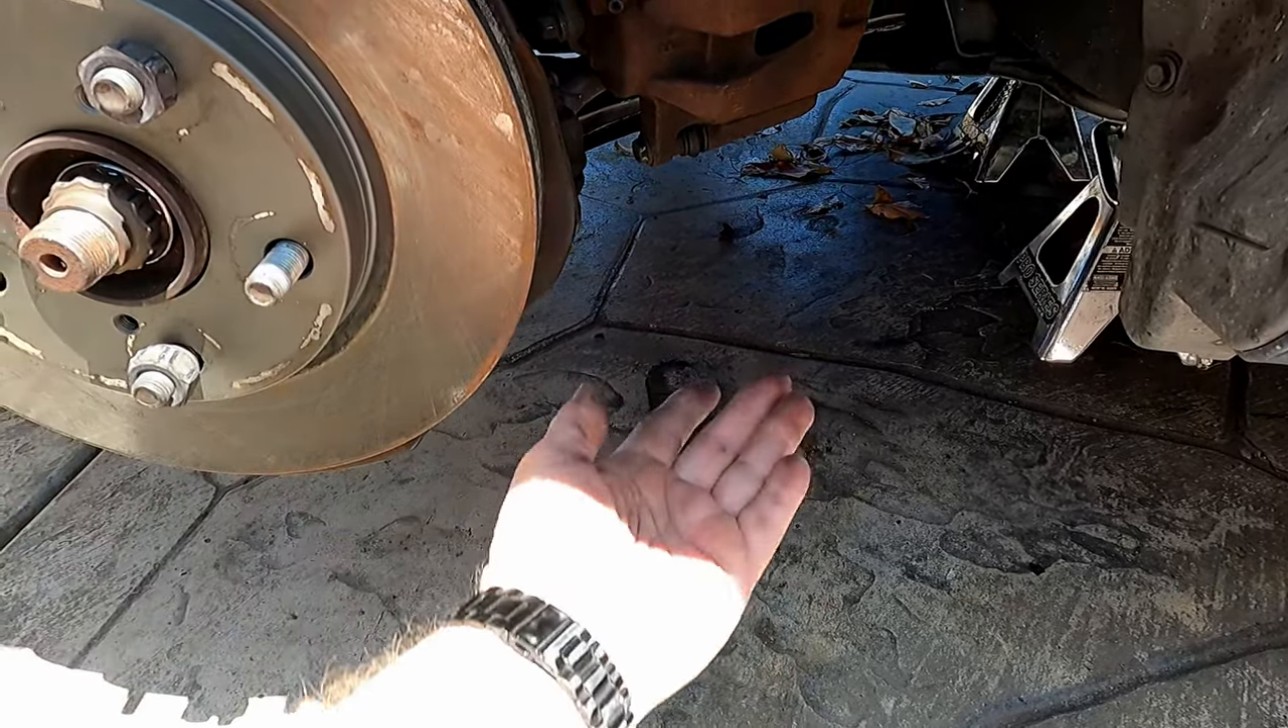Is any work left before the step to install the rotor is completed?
No.